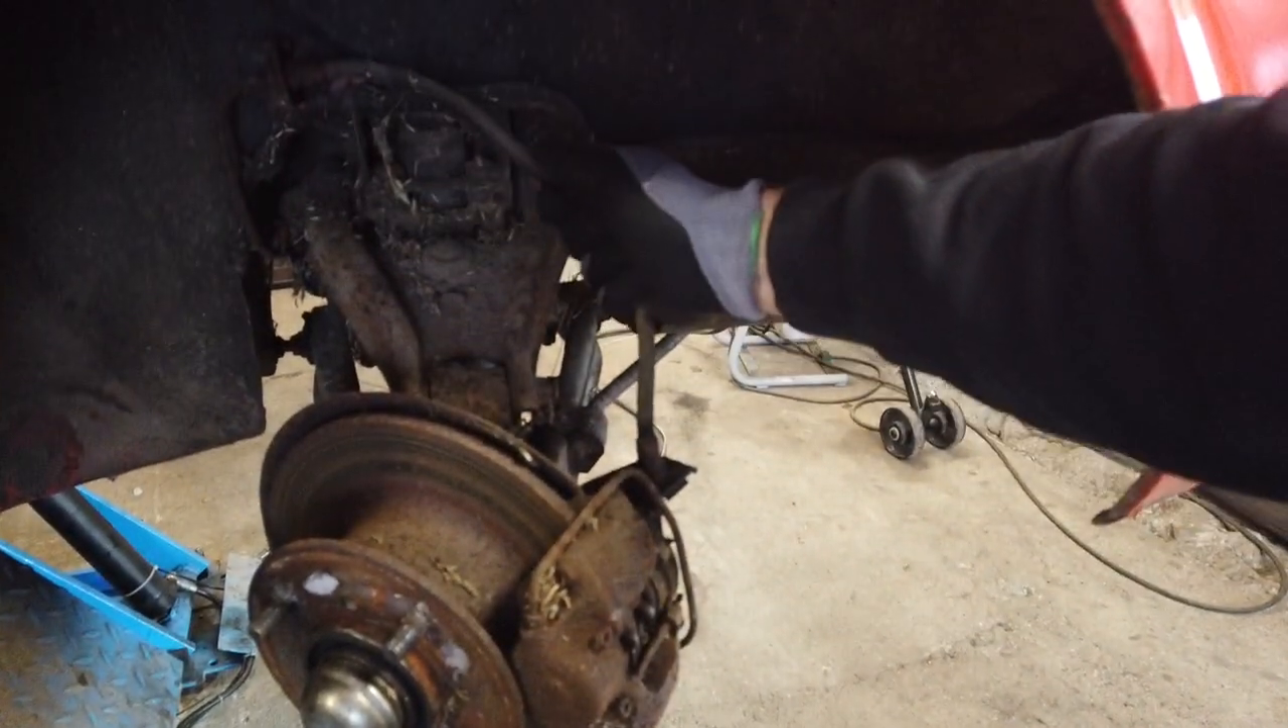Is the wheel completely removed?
Yes.